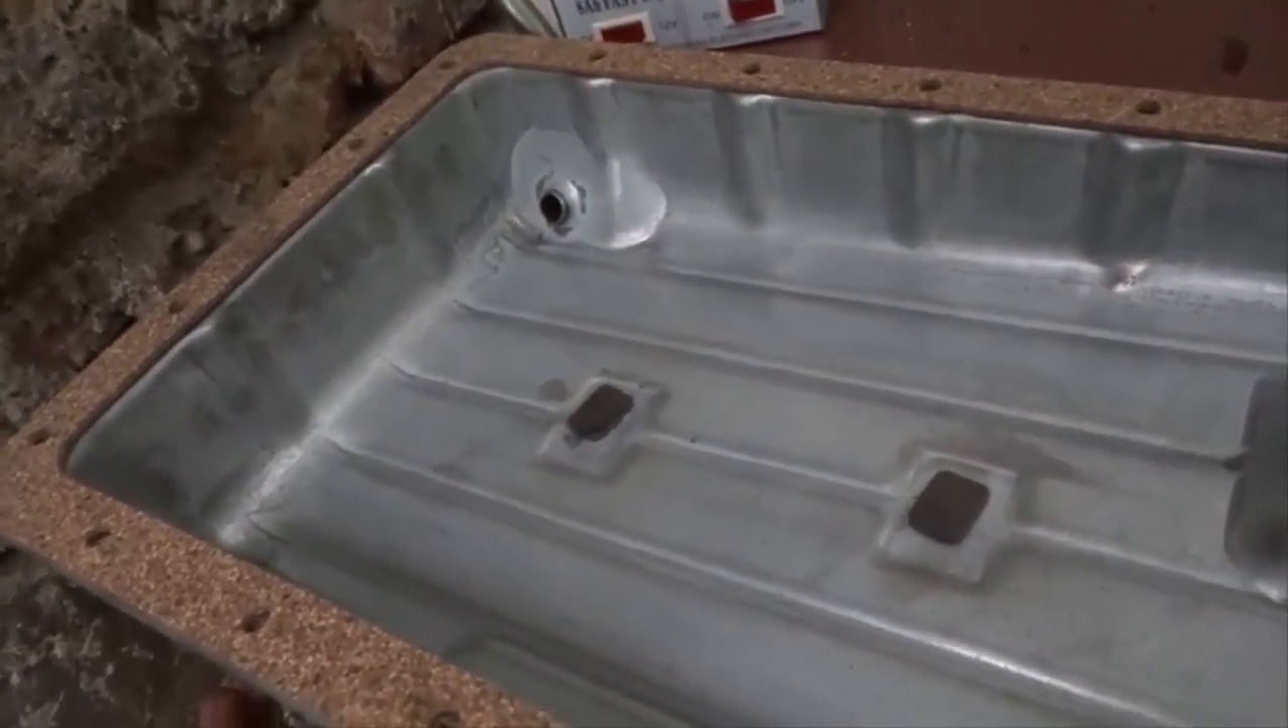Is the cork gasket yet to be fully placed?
No.